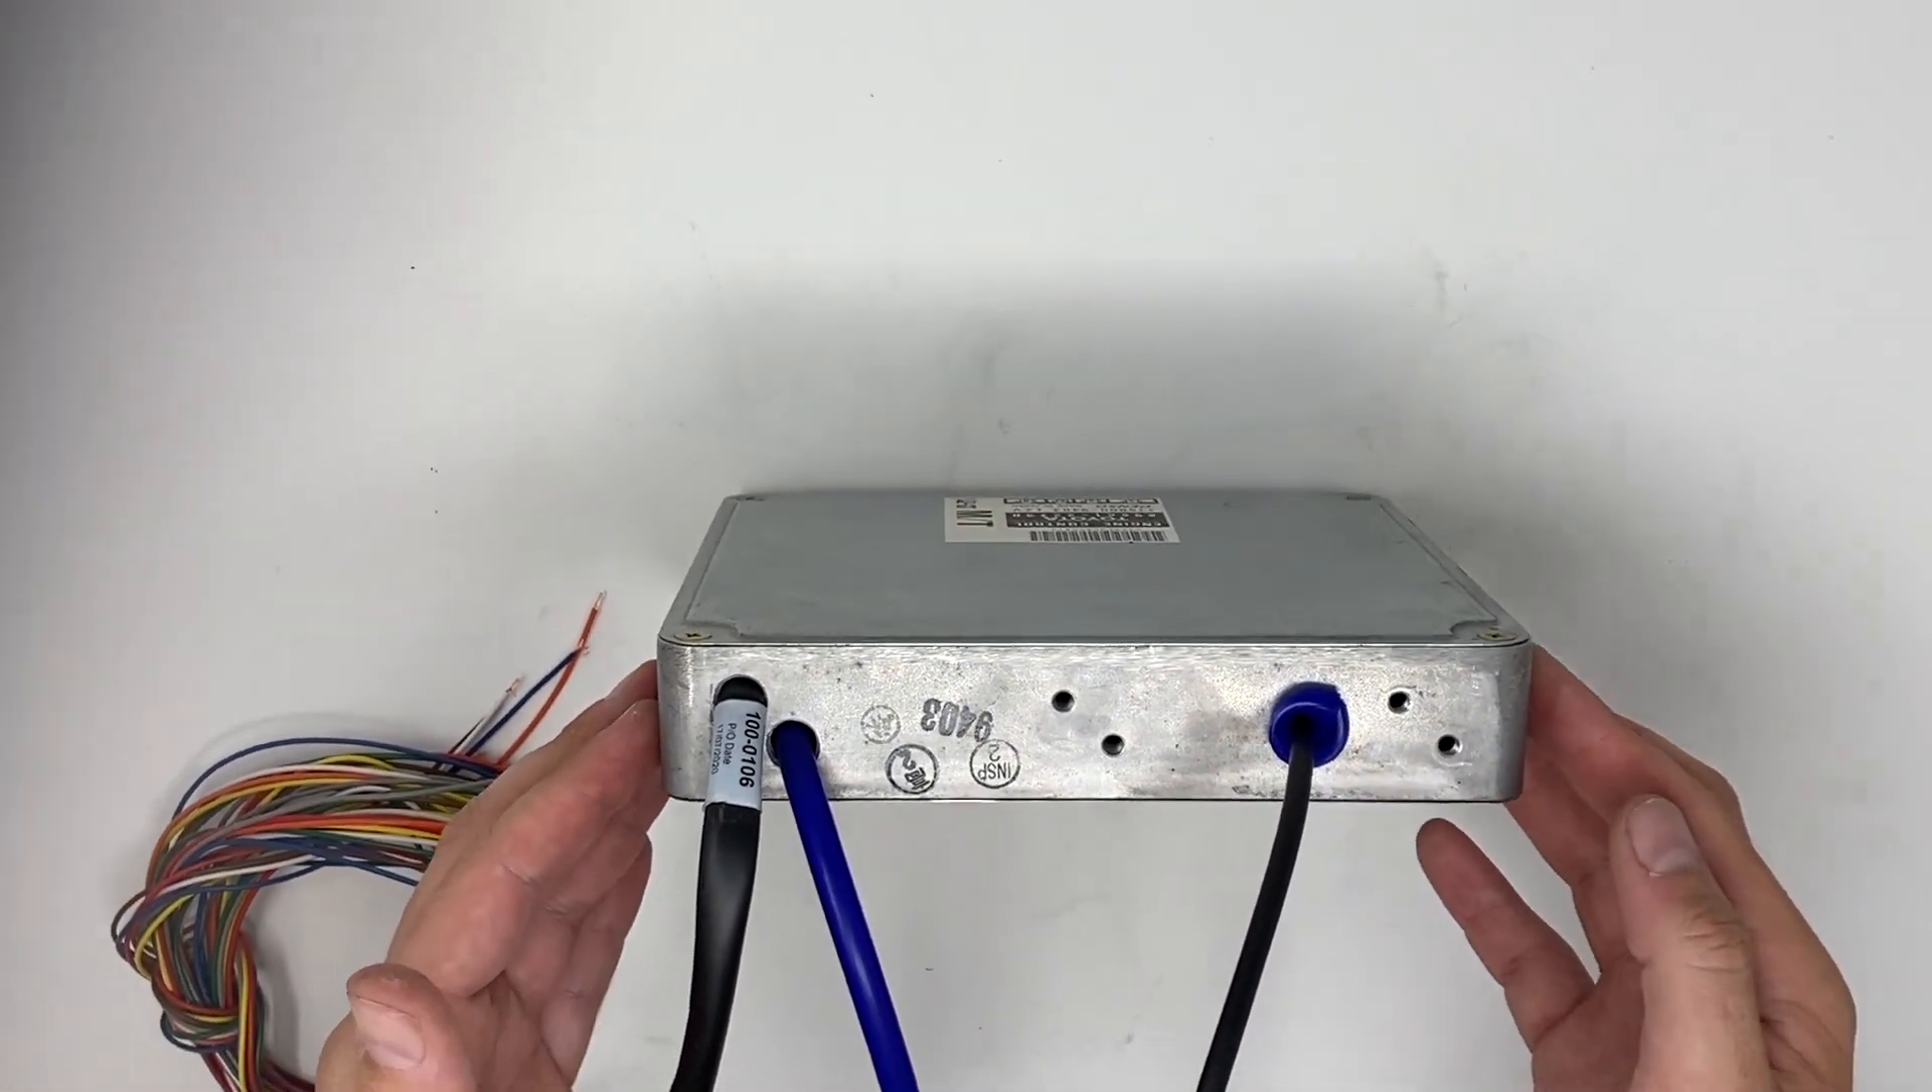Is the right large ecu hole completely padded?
Yes.